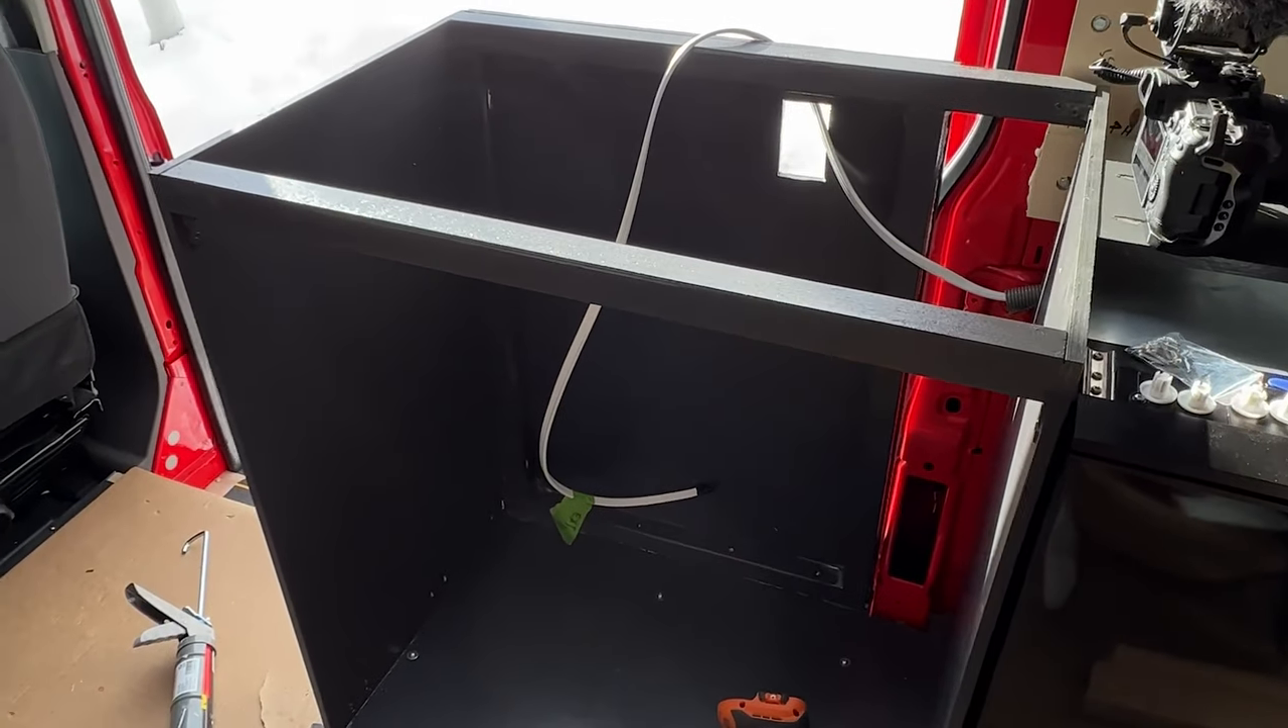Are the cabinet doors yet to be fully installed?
Yes.